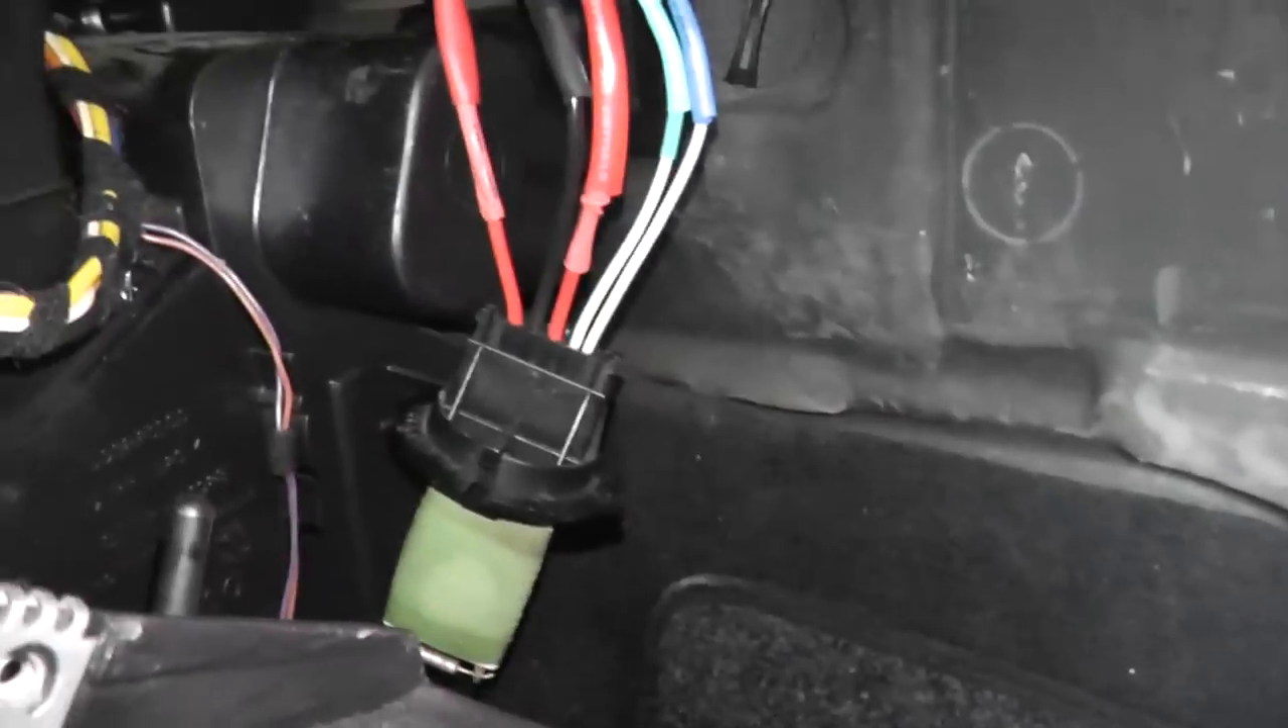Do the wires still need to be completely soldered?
No.